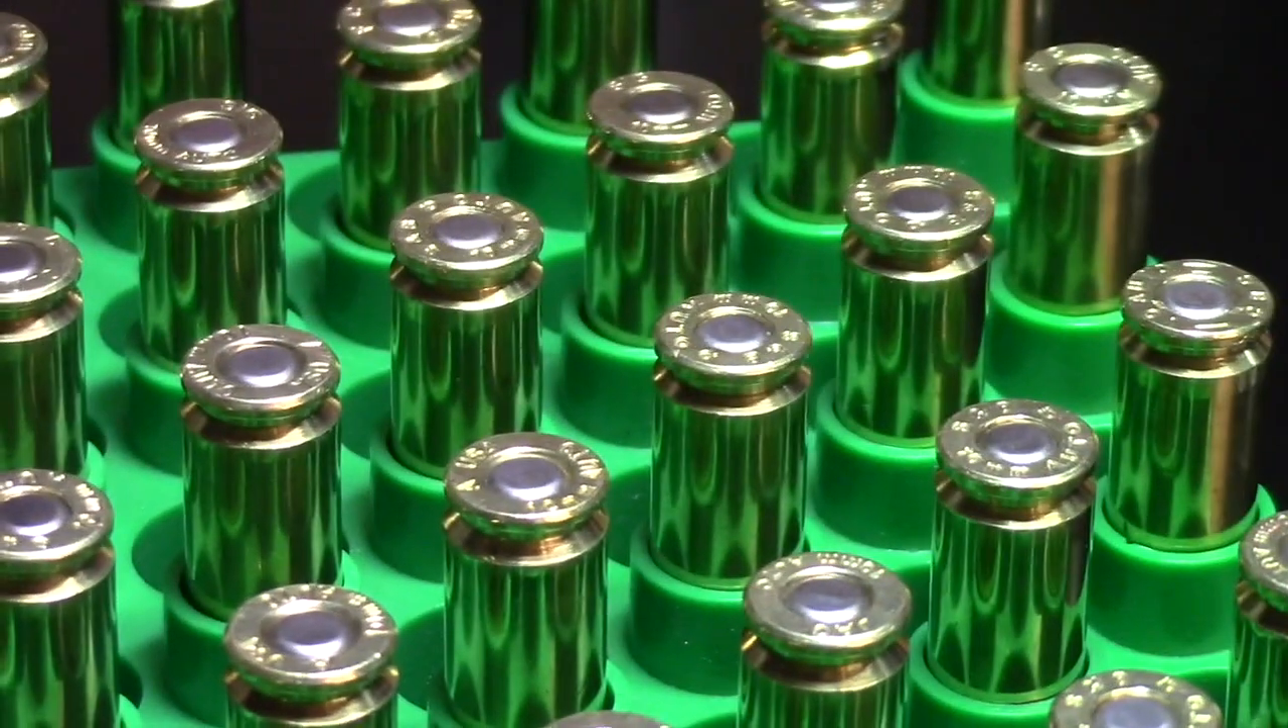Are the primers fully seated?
Yes.